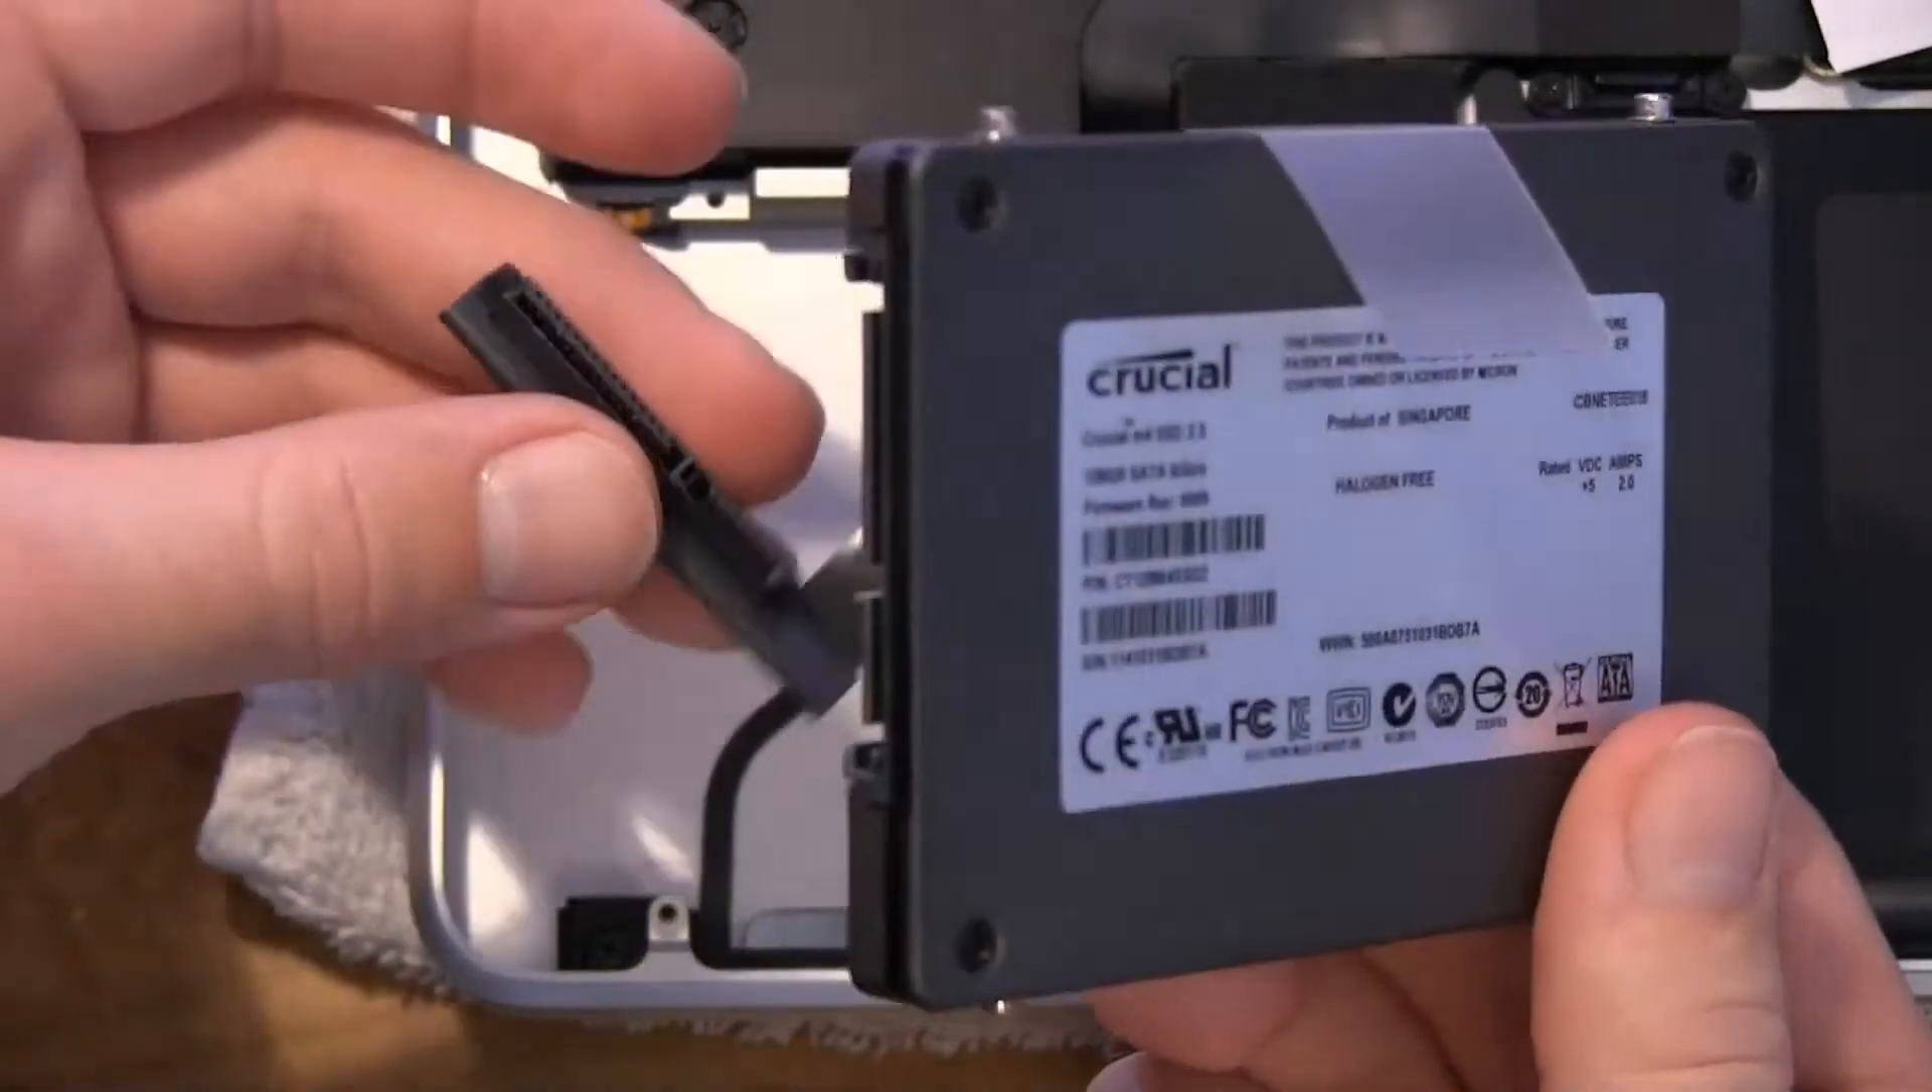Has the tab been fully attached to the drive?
Yes.